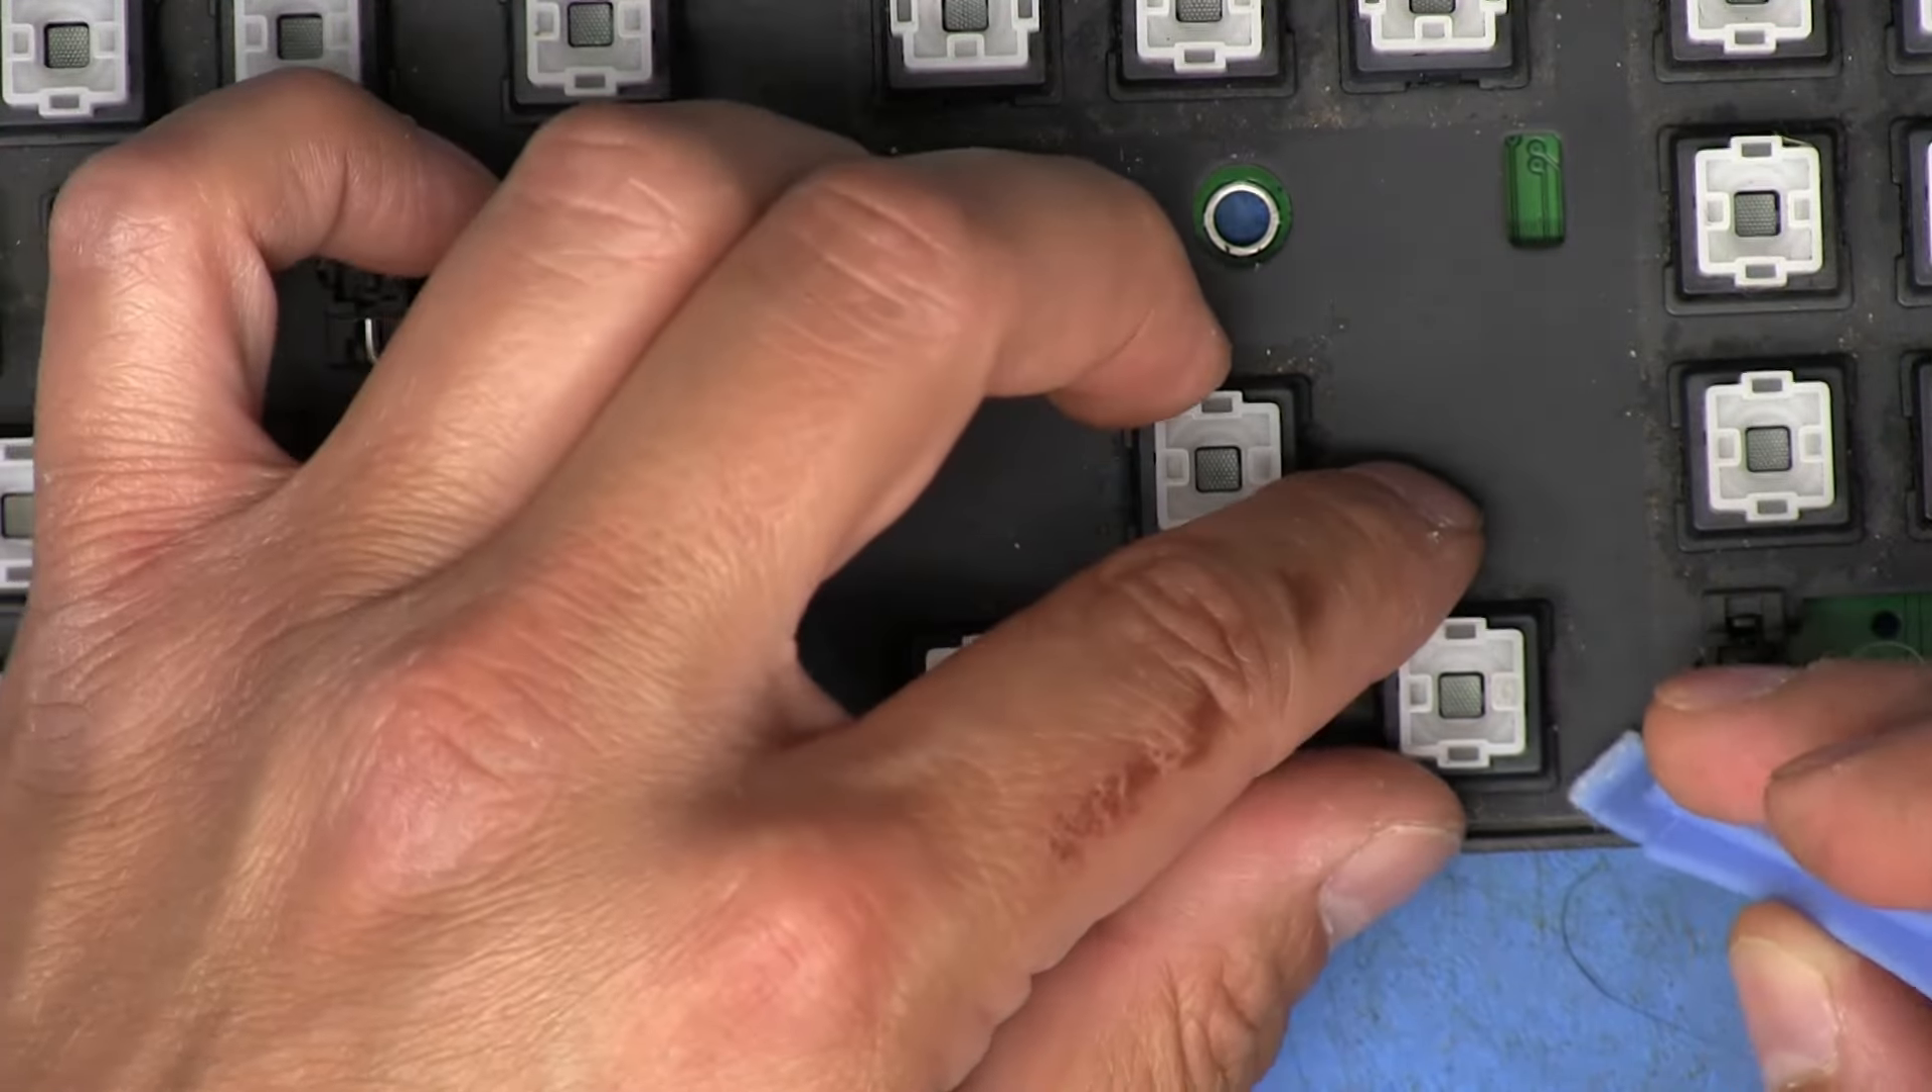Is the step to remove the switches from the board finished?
No.